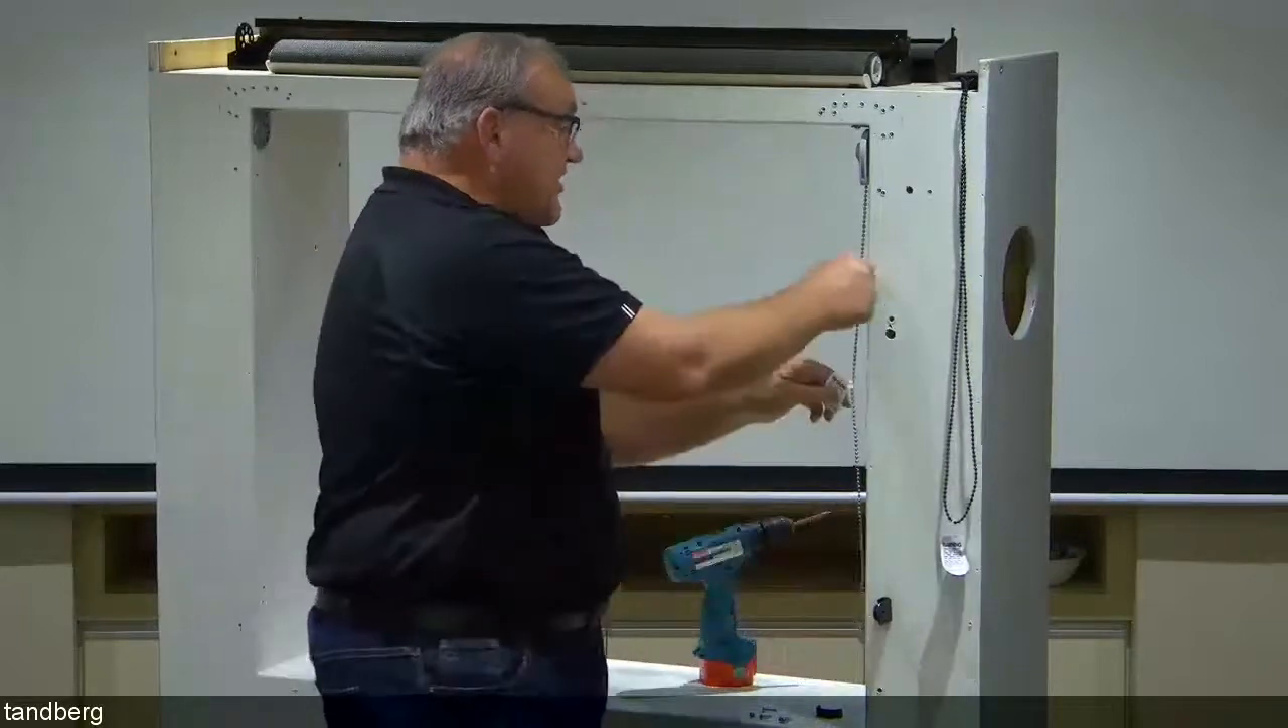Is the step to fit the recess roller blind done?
No.